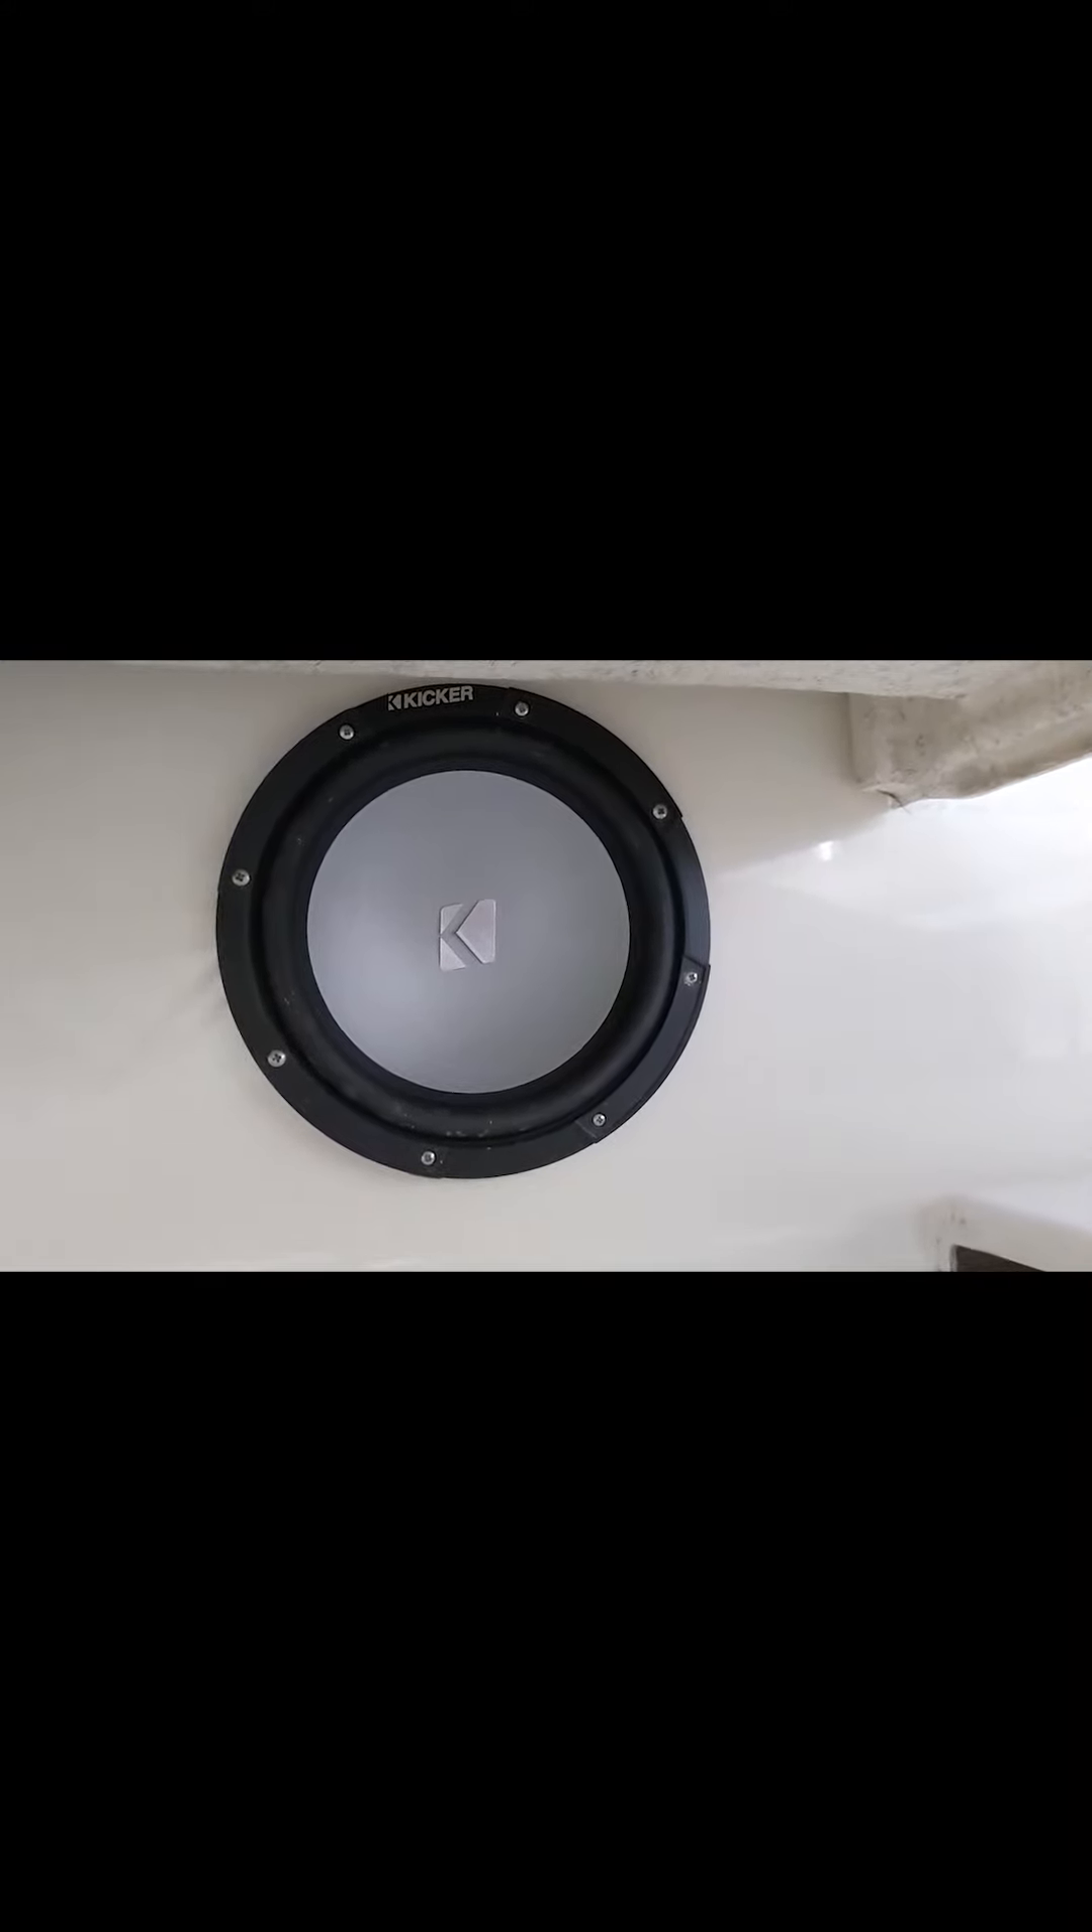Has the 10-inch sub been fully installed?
Yes.